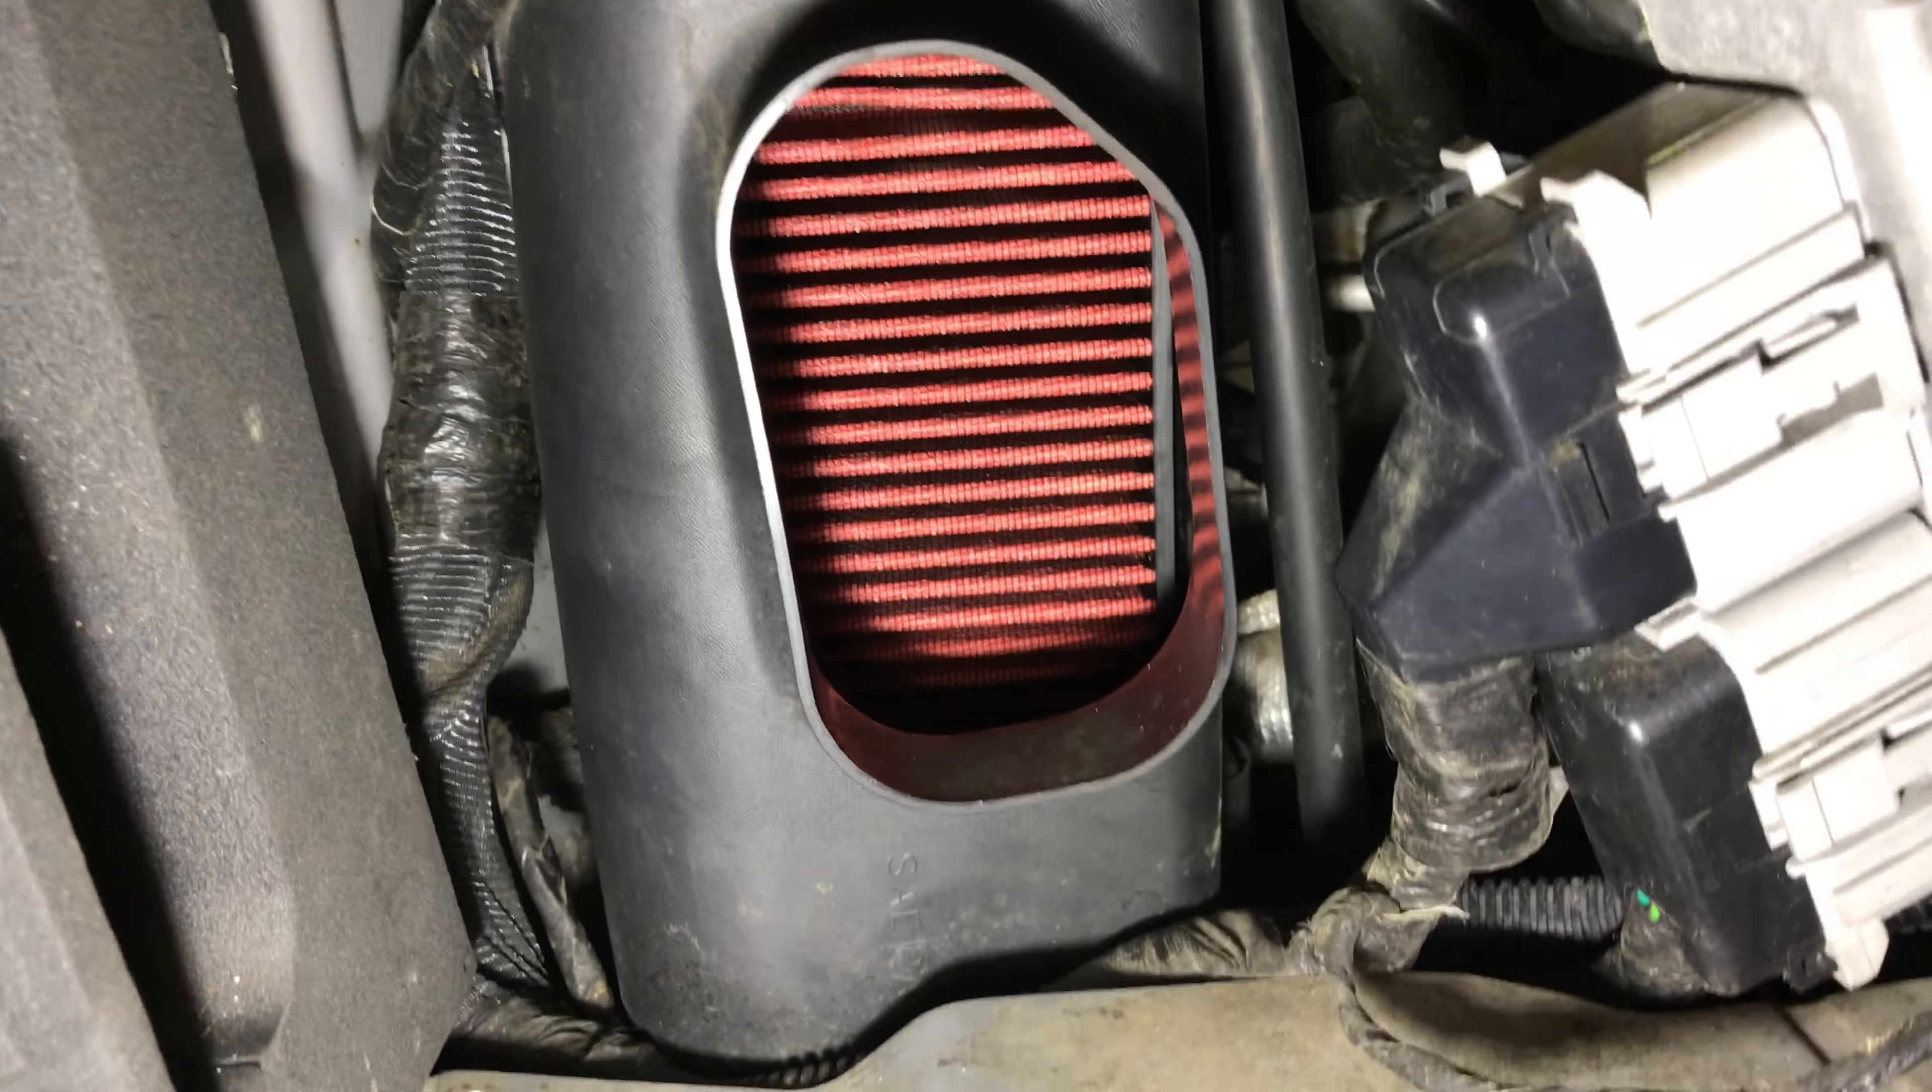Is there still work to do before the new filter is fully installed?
No.